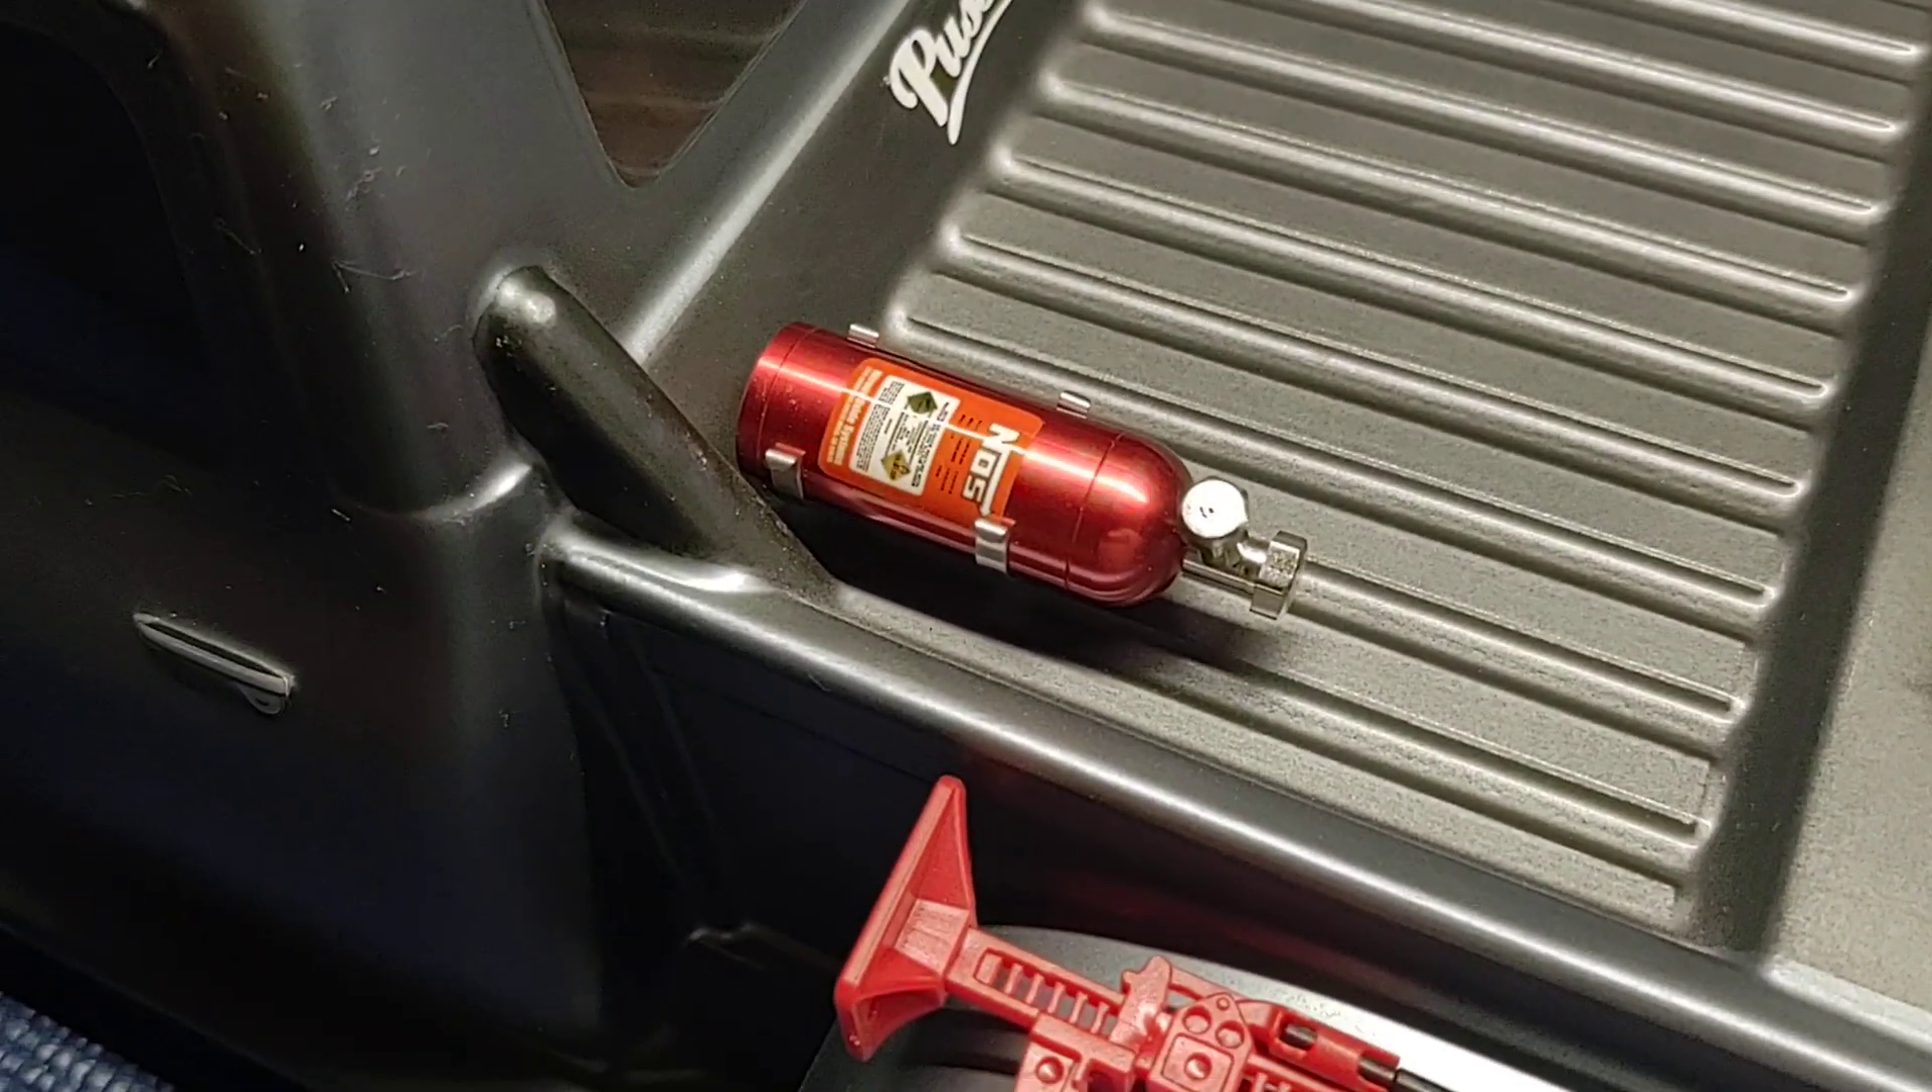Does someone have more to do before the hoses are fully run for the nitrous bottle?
Yes.